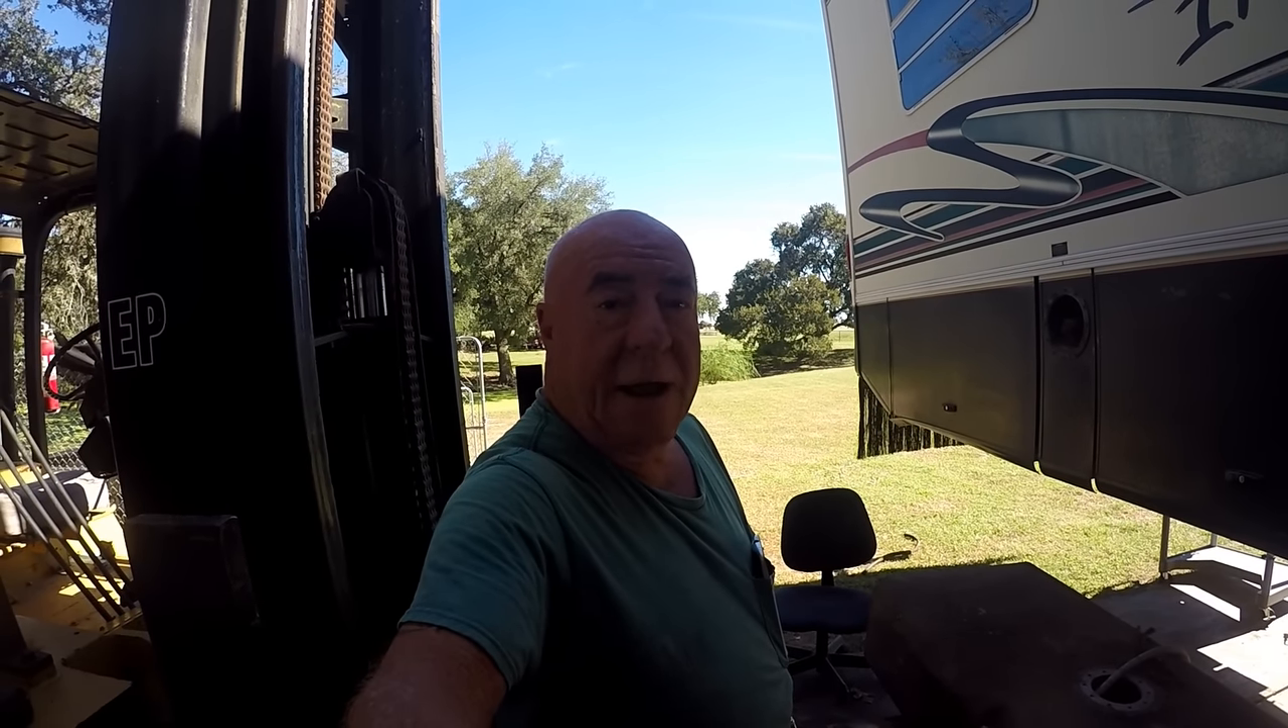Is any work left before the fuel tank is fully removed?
No.